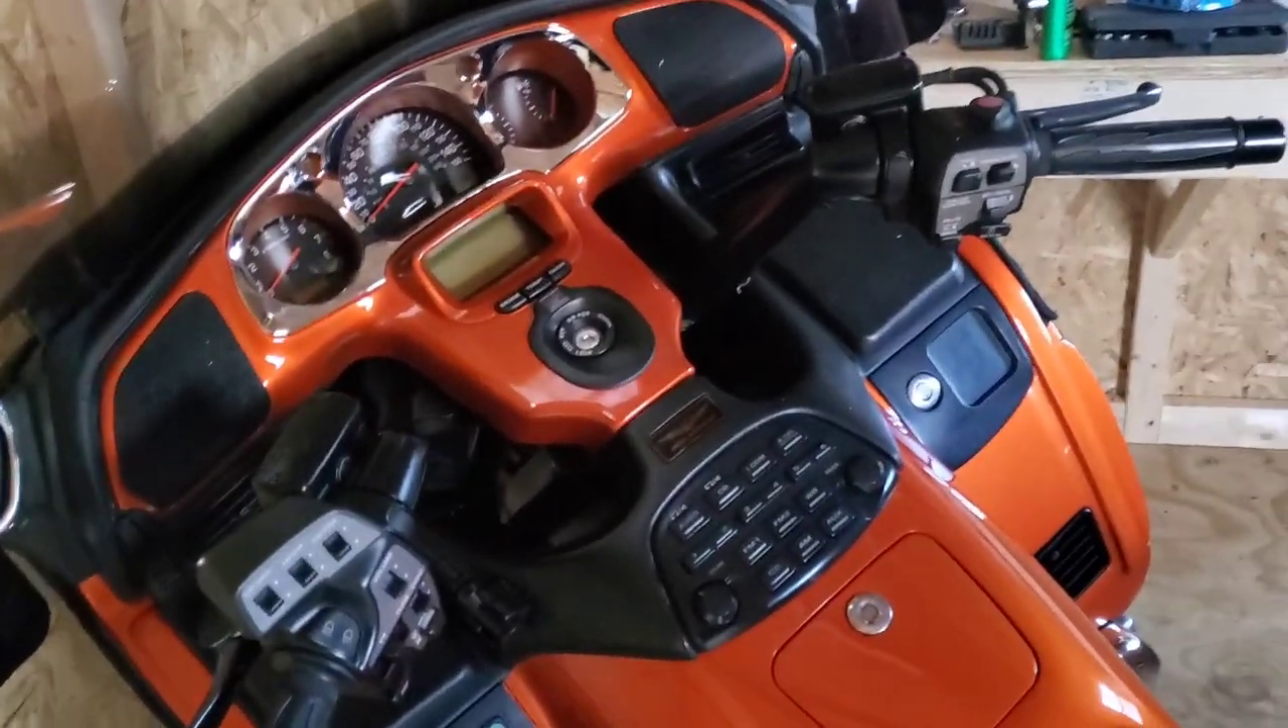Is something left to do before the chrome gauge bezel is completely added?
No.